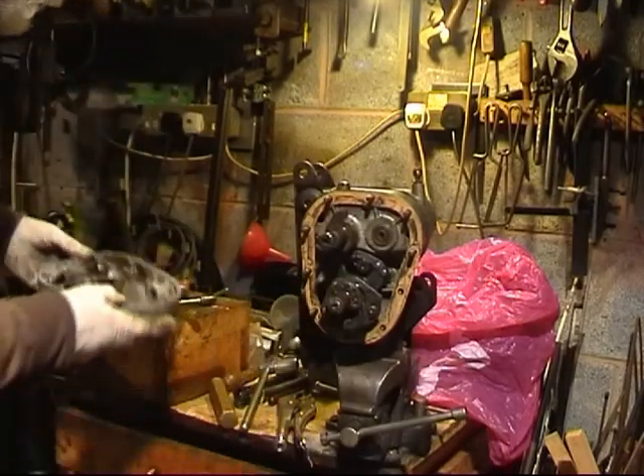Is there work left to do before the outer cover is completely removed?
No.